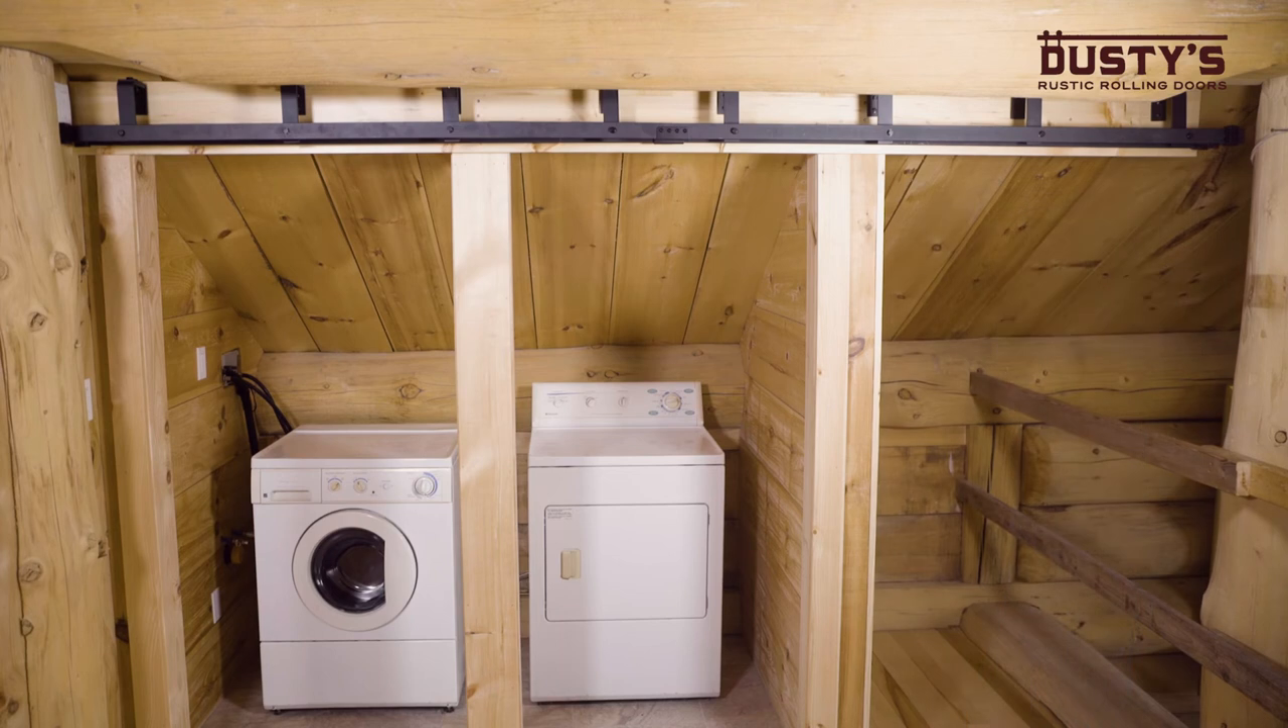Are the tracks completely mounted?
Yes.